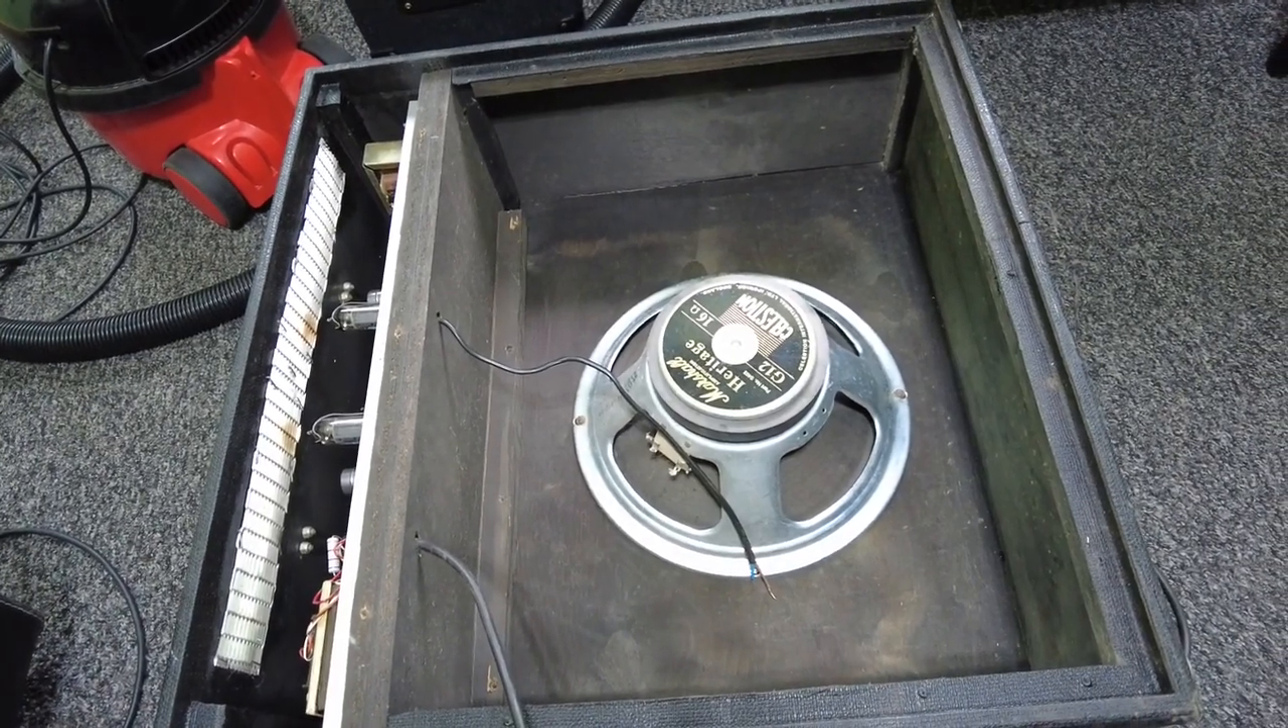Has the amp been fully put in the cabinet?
Yes.